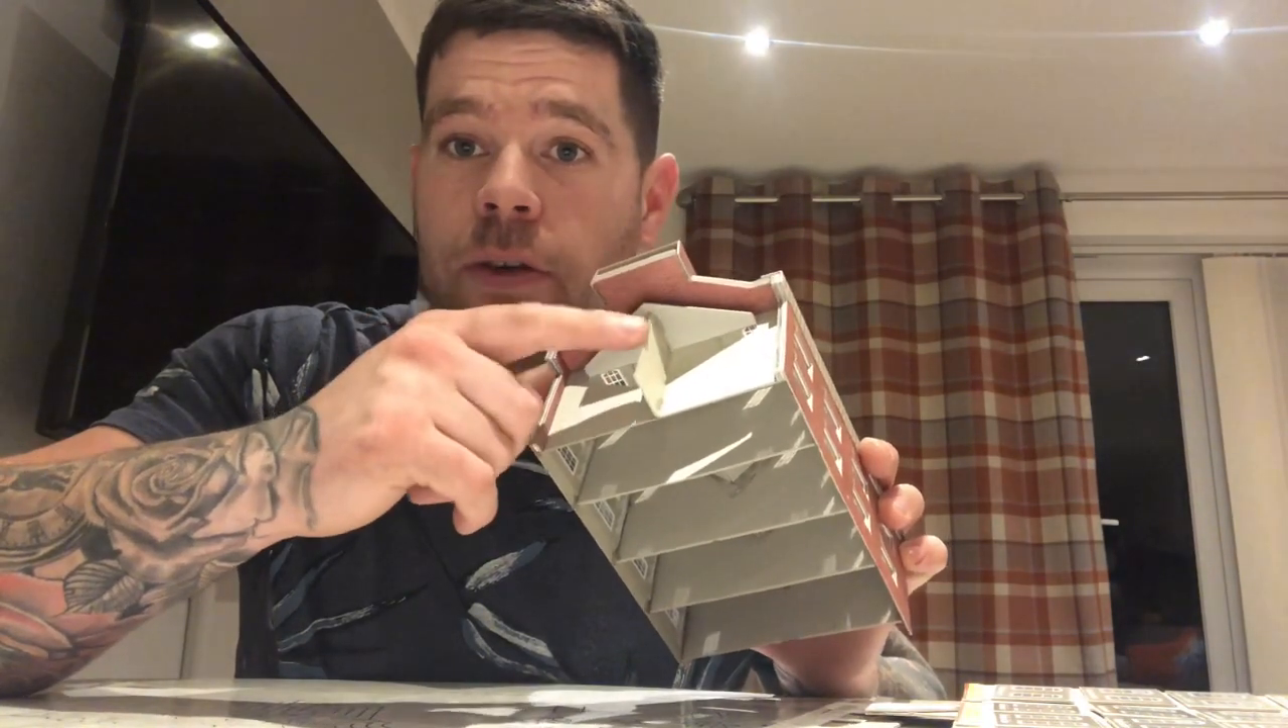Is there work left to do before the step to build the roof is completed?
Yes.